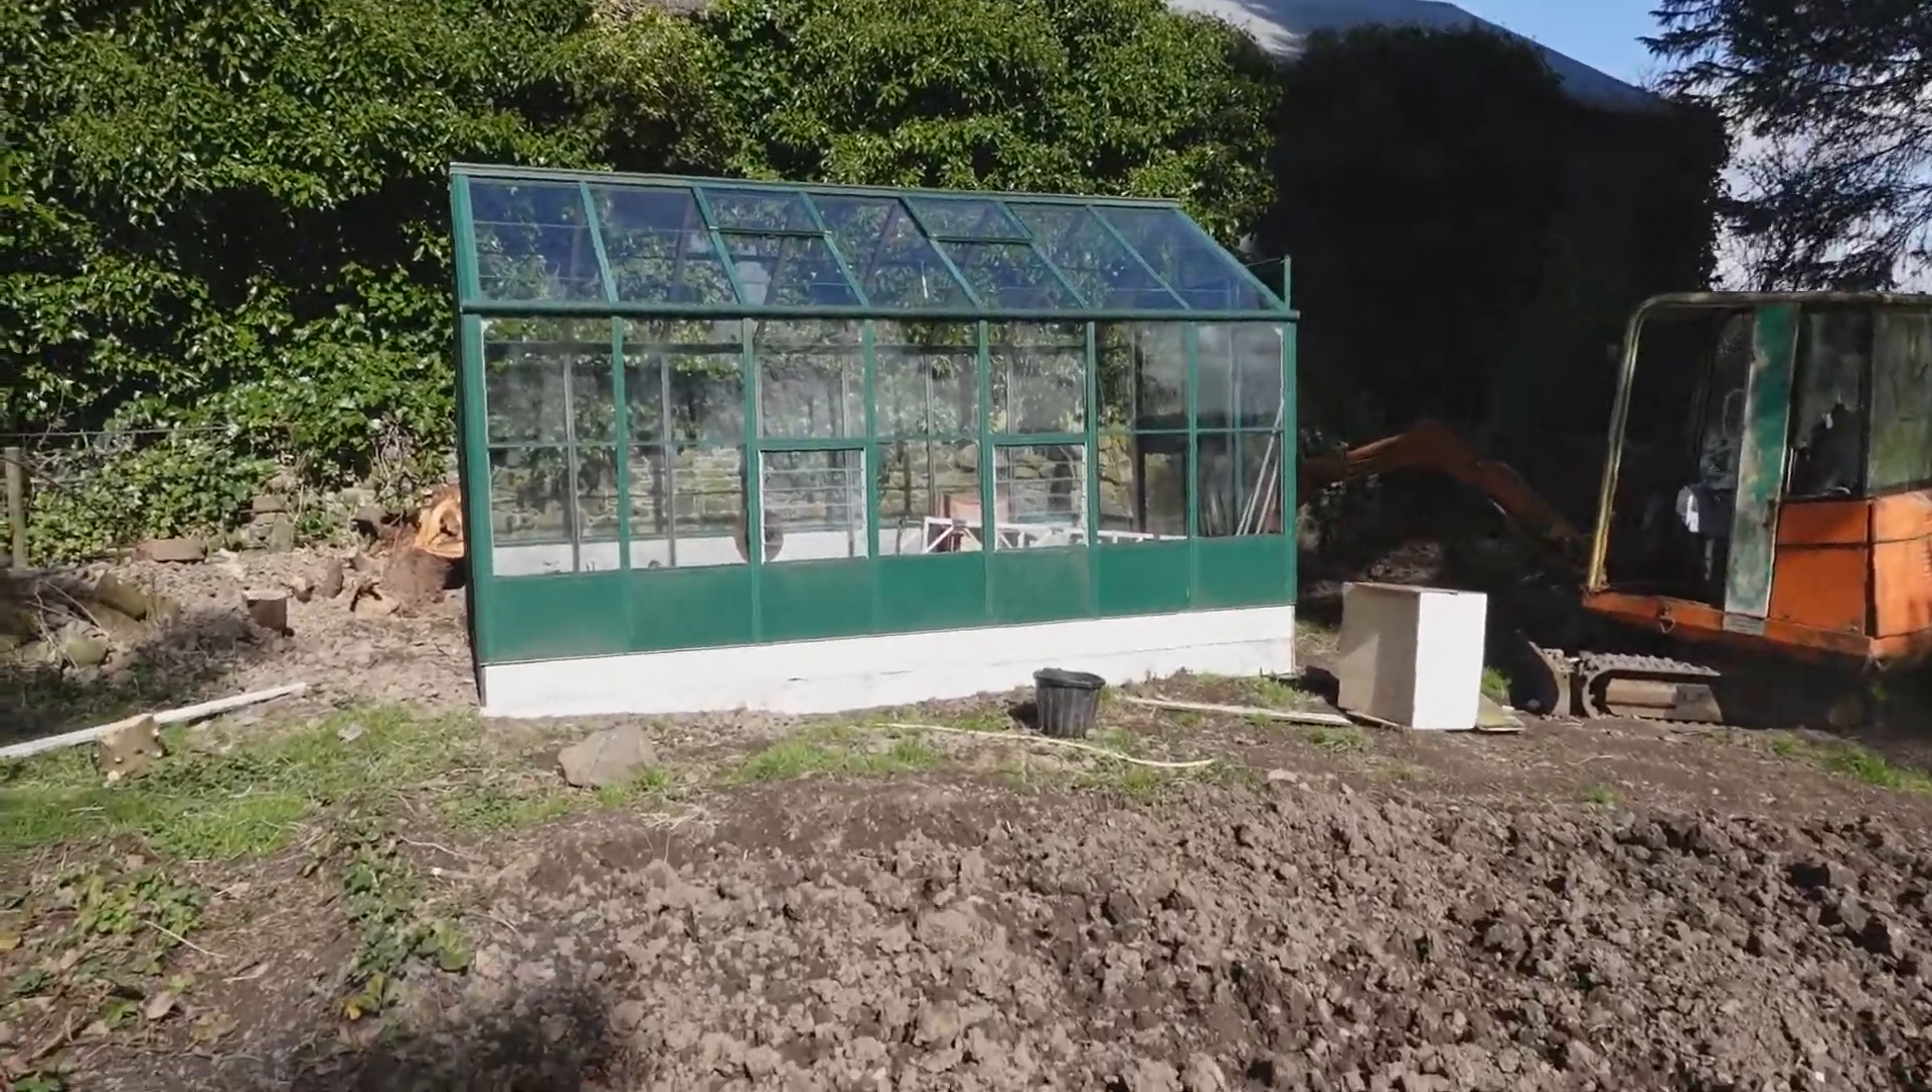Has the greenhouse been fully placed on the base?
Yes.